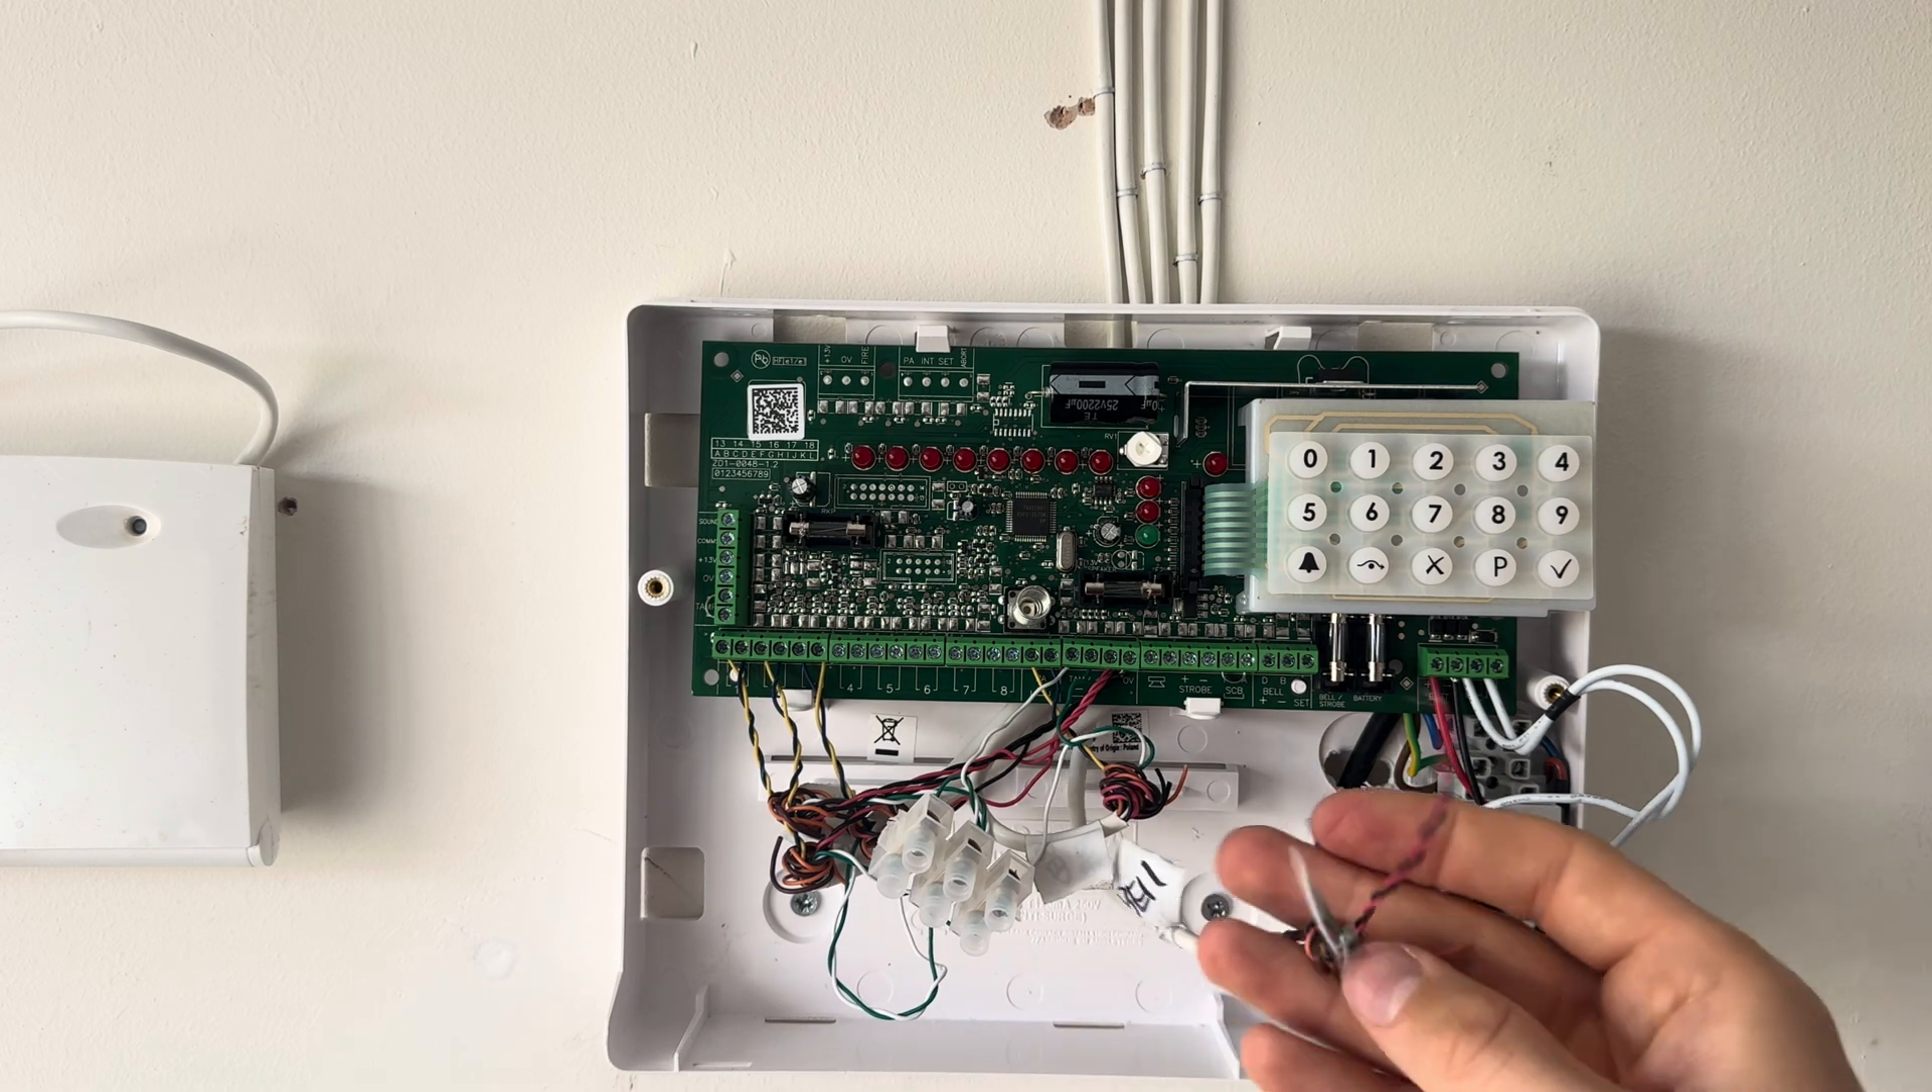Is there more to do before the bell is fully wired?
Yes.